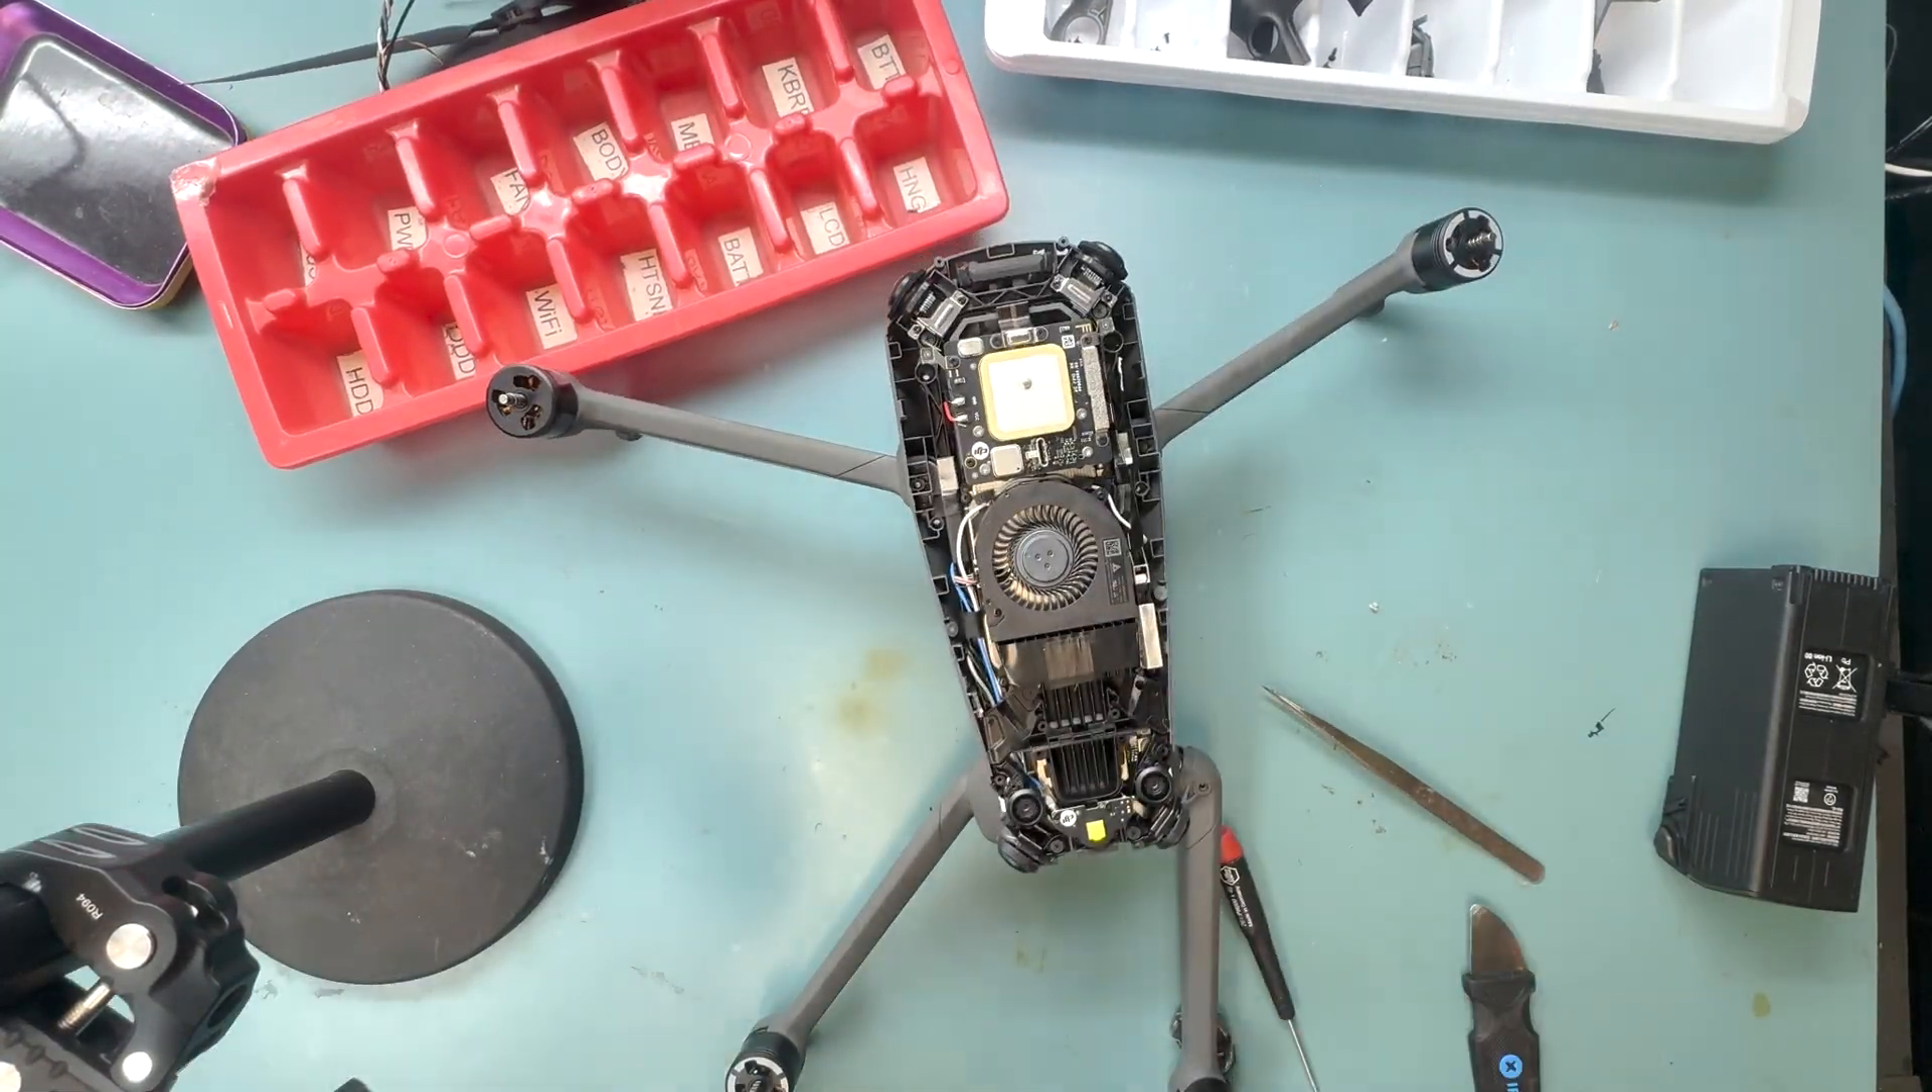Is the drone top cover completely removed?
Yes.